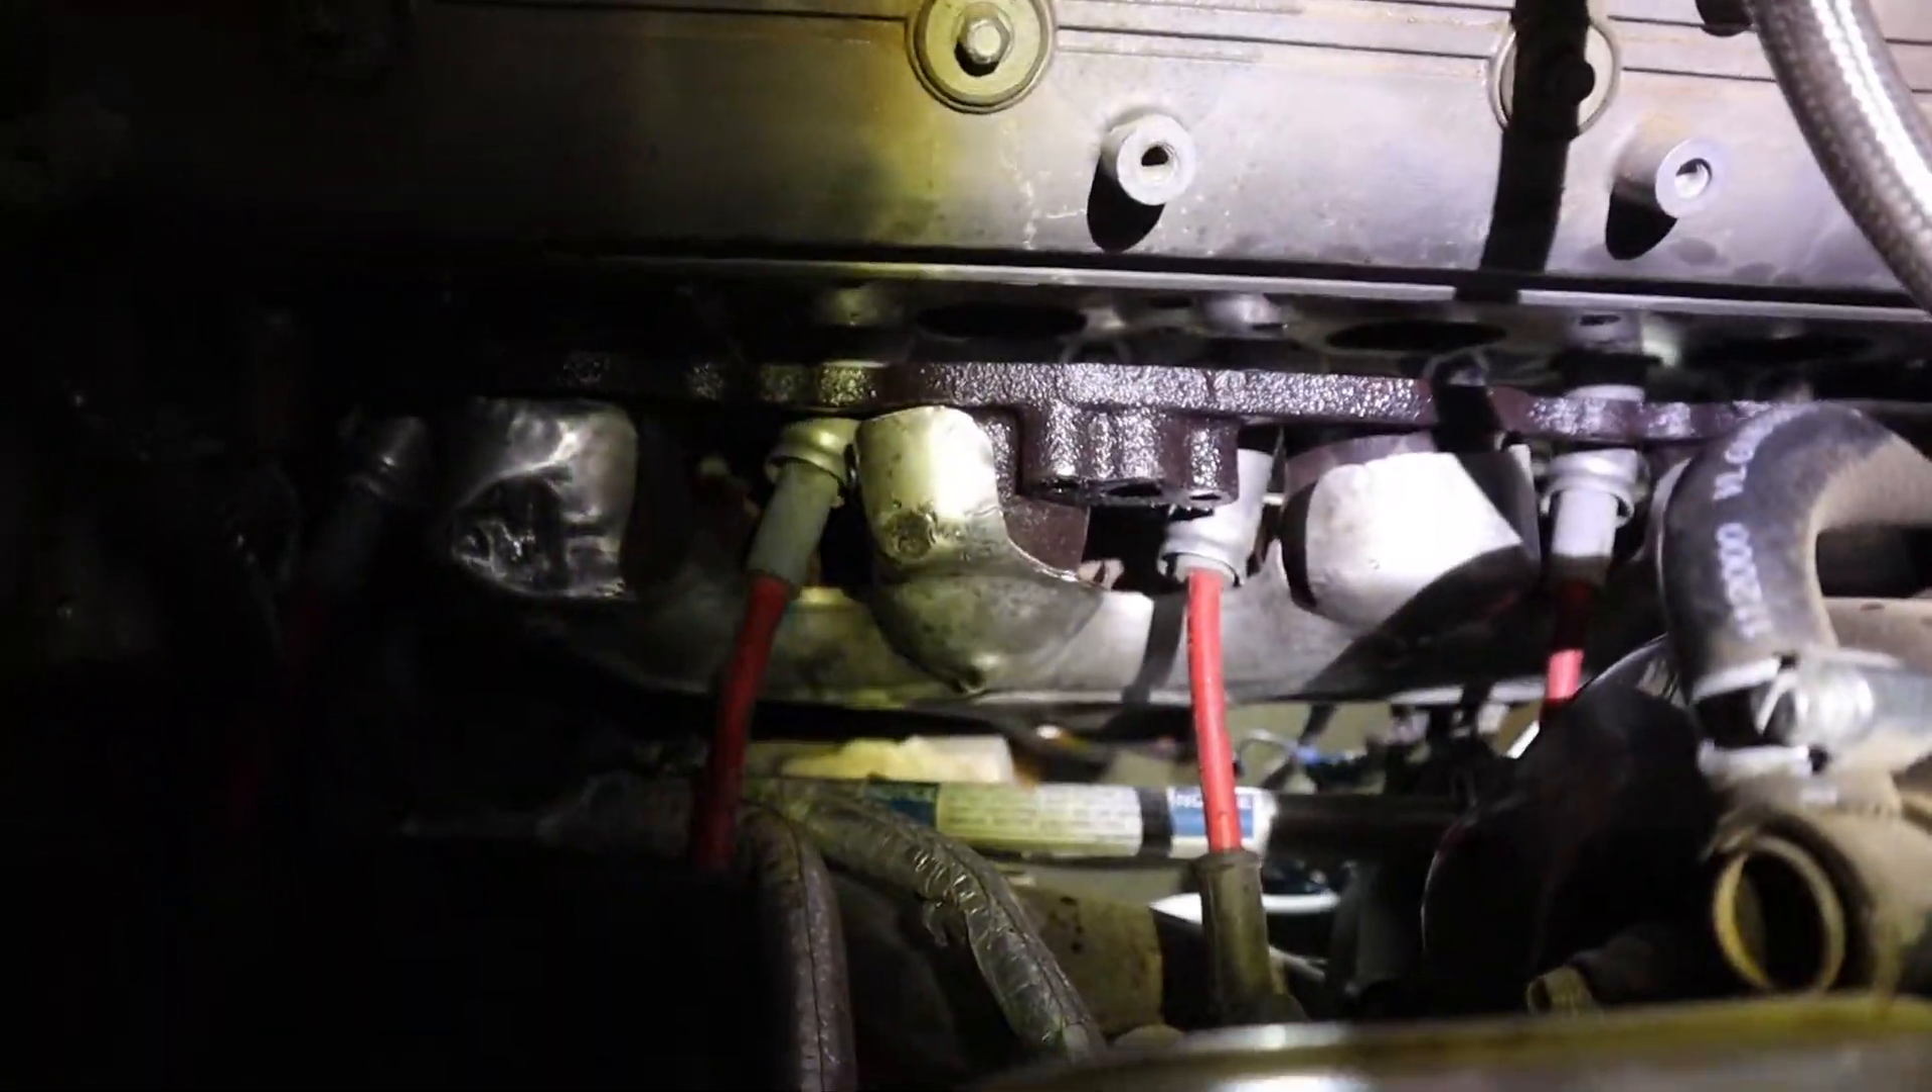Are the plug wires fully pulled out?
No.